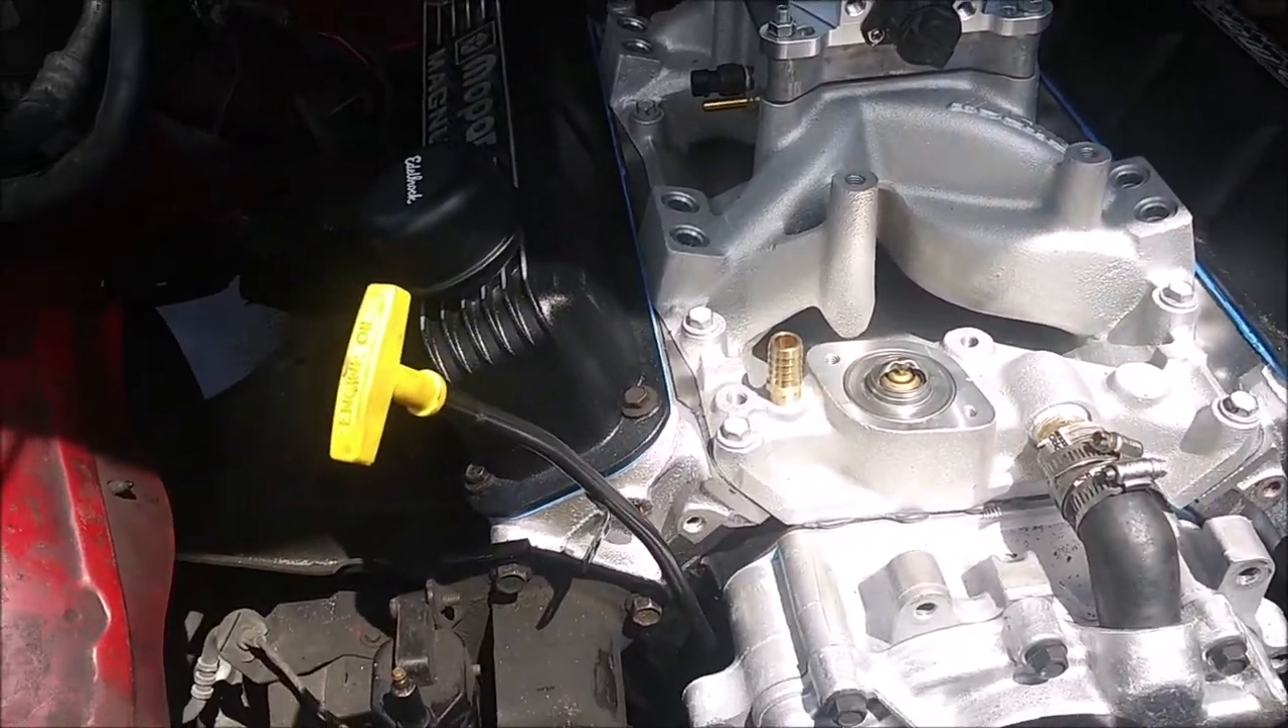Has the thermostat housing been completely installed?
No.